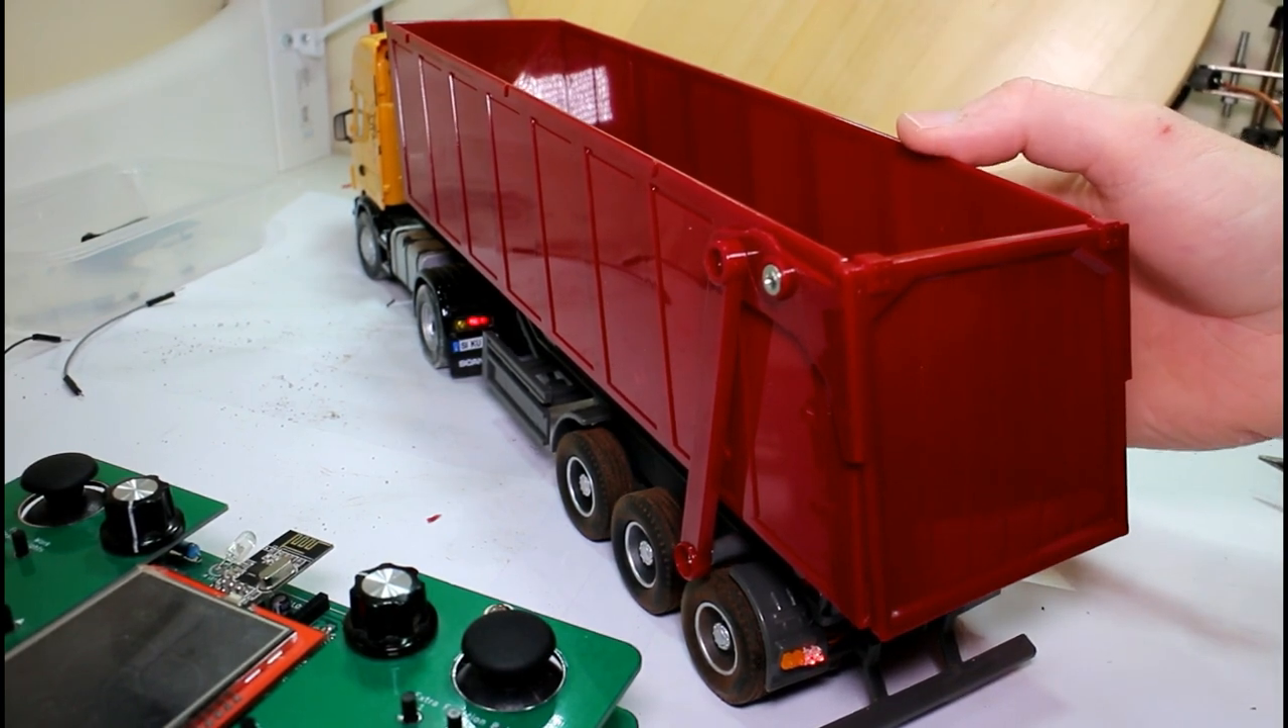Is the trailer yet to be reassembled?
No.